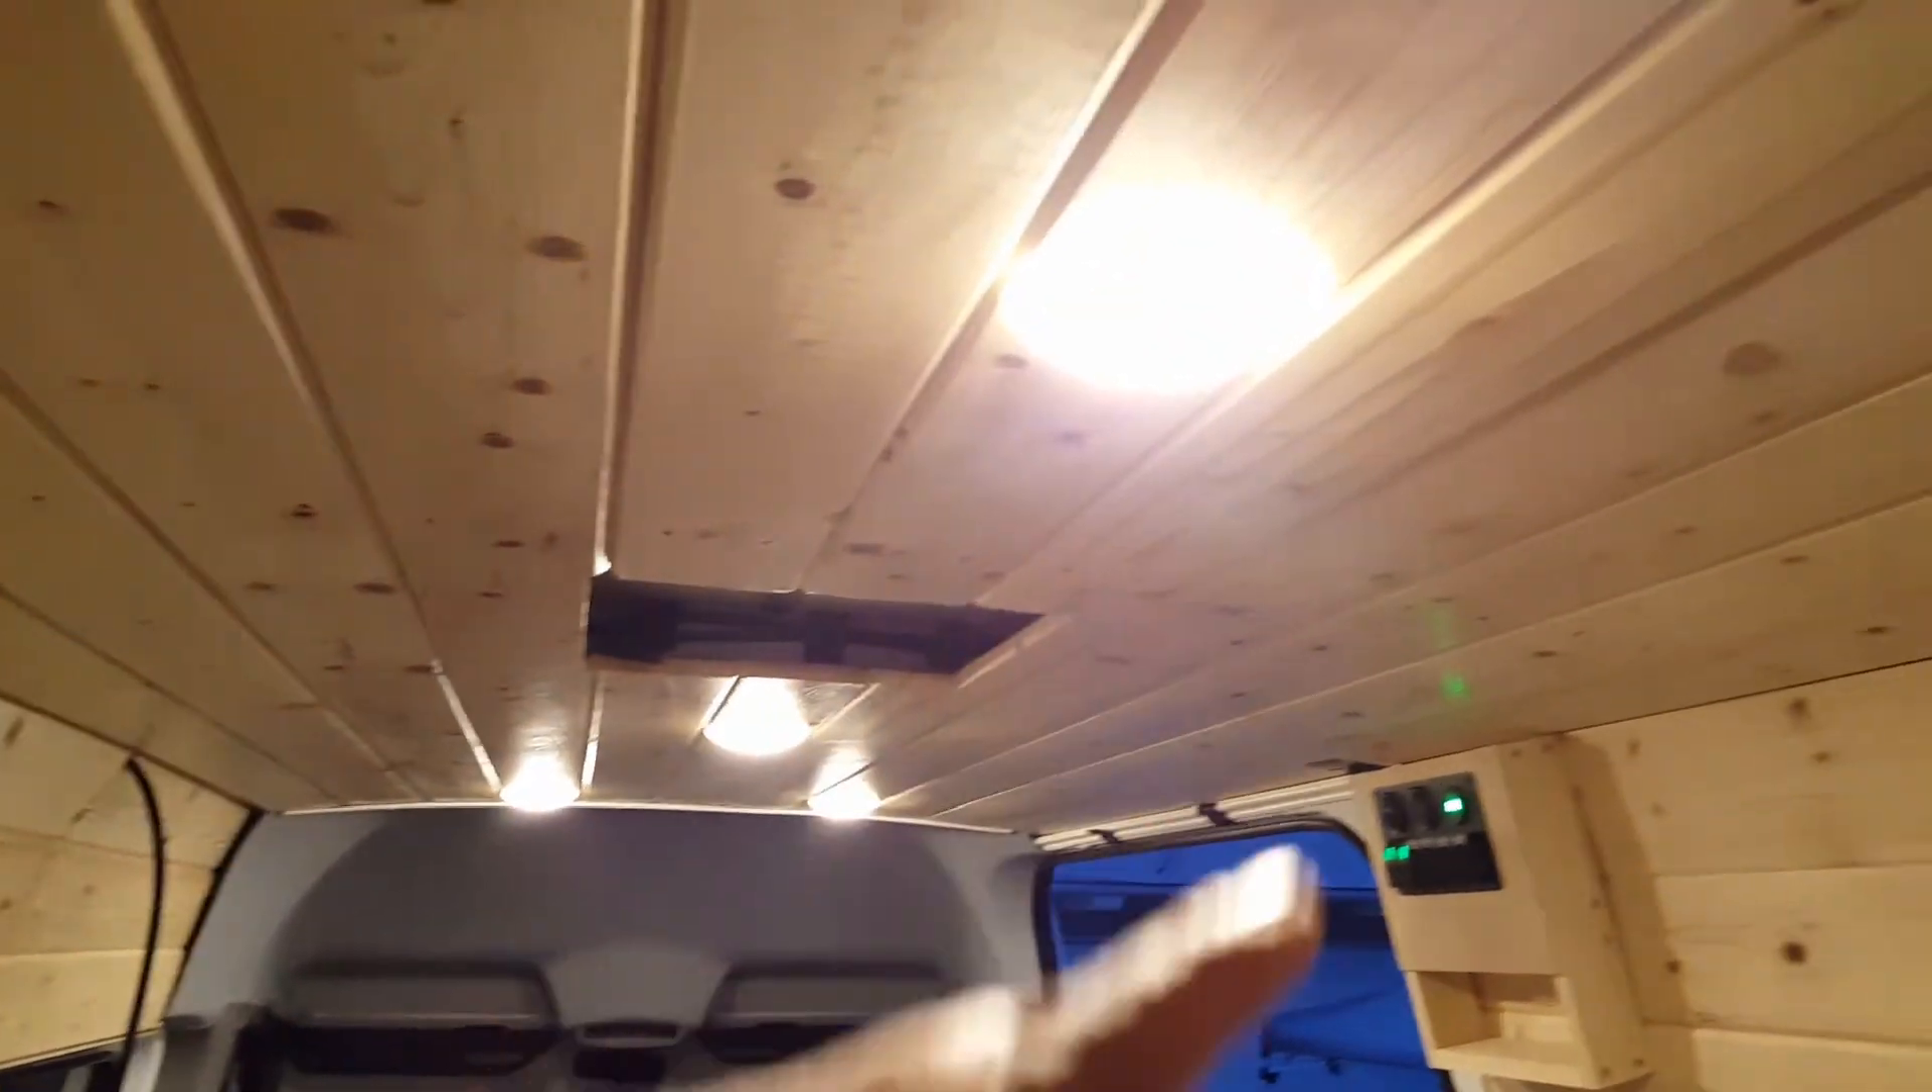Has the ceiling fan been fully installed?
No.